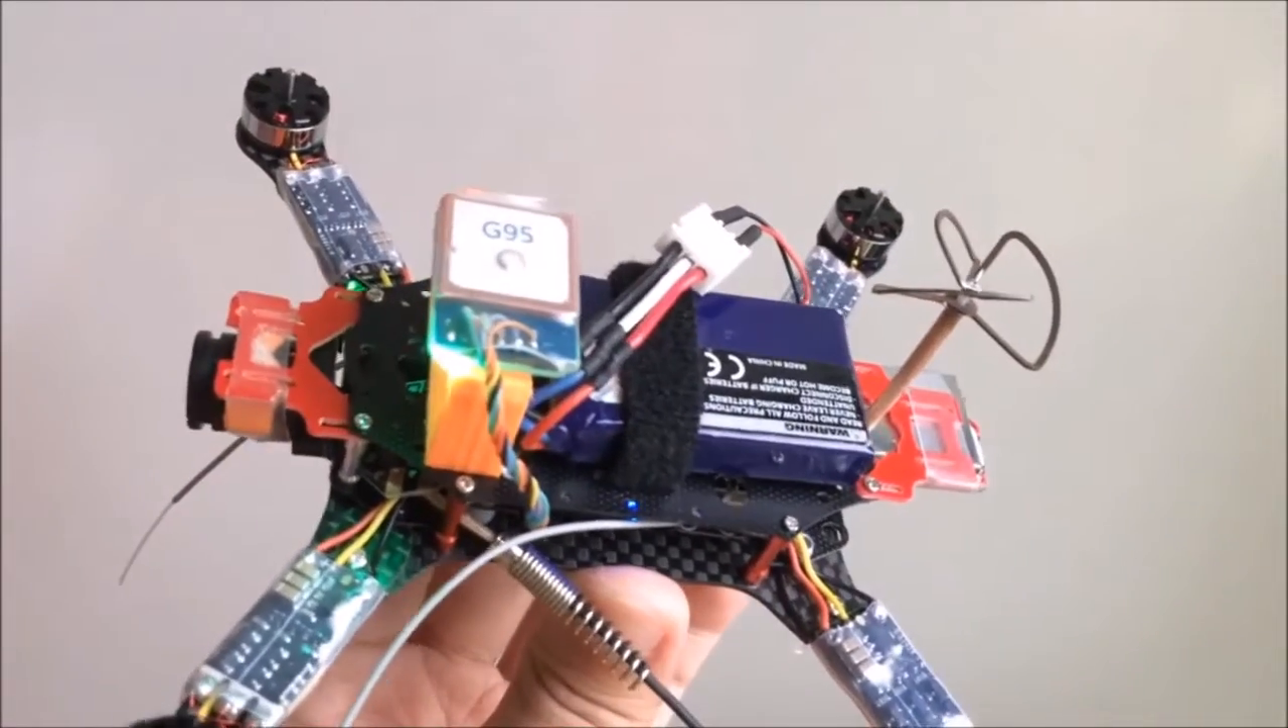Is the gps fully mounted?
Yes.